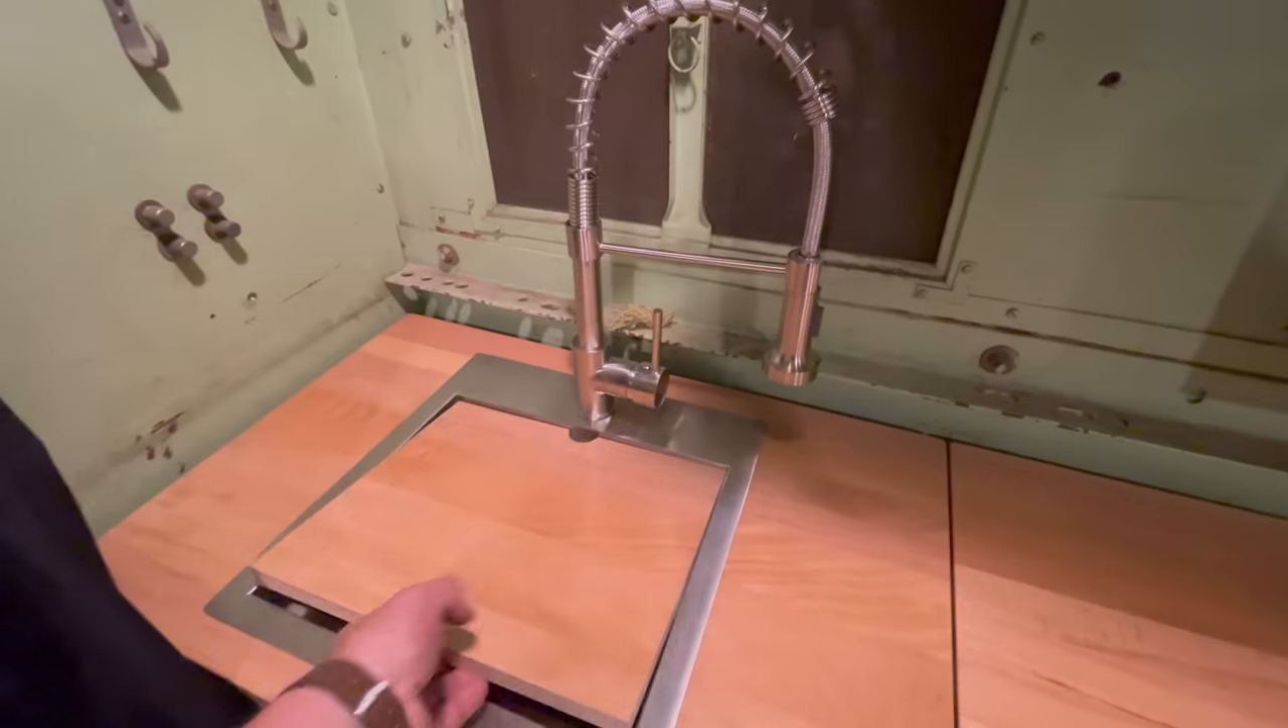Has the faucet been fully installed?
Yes.